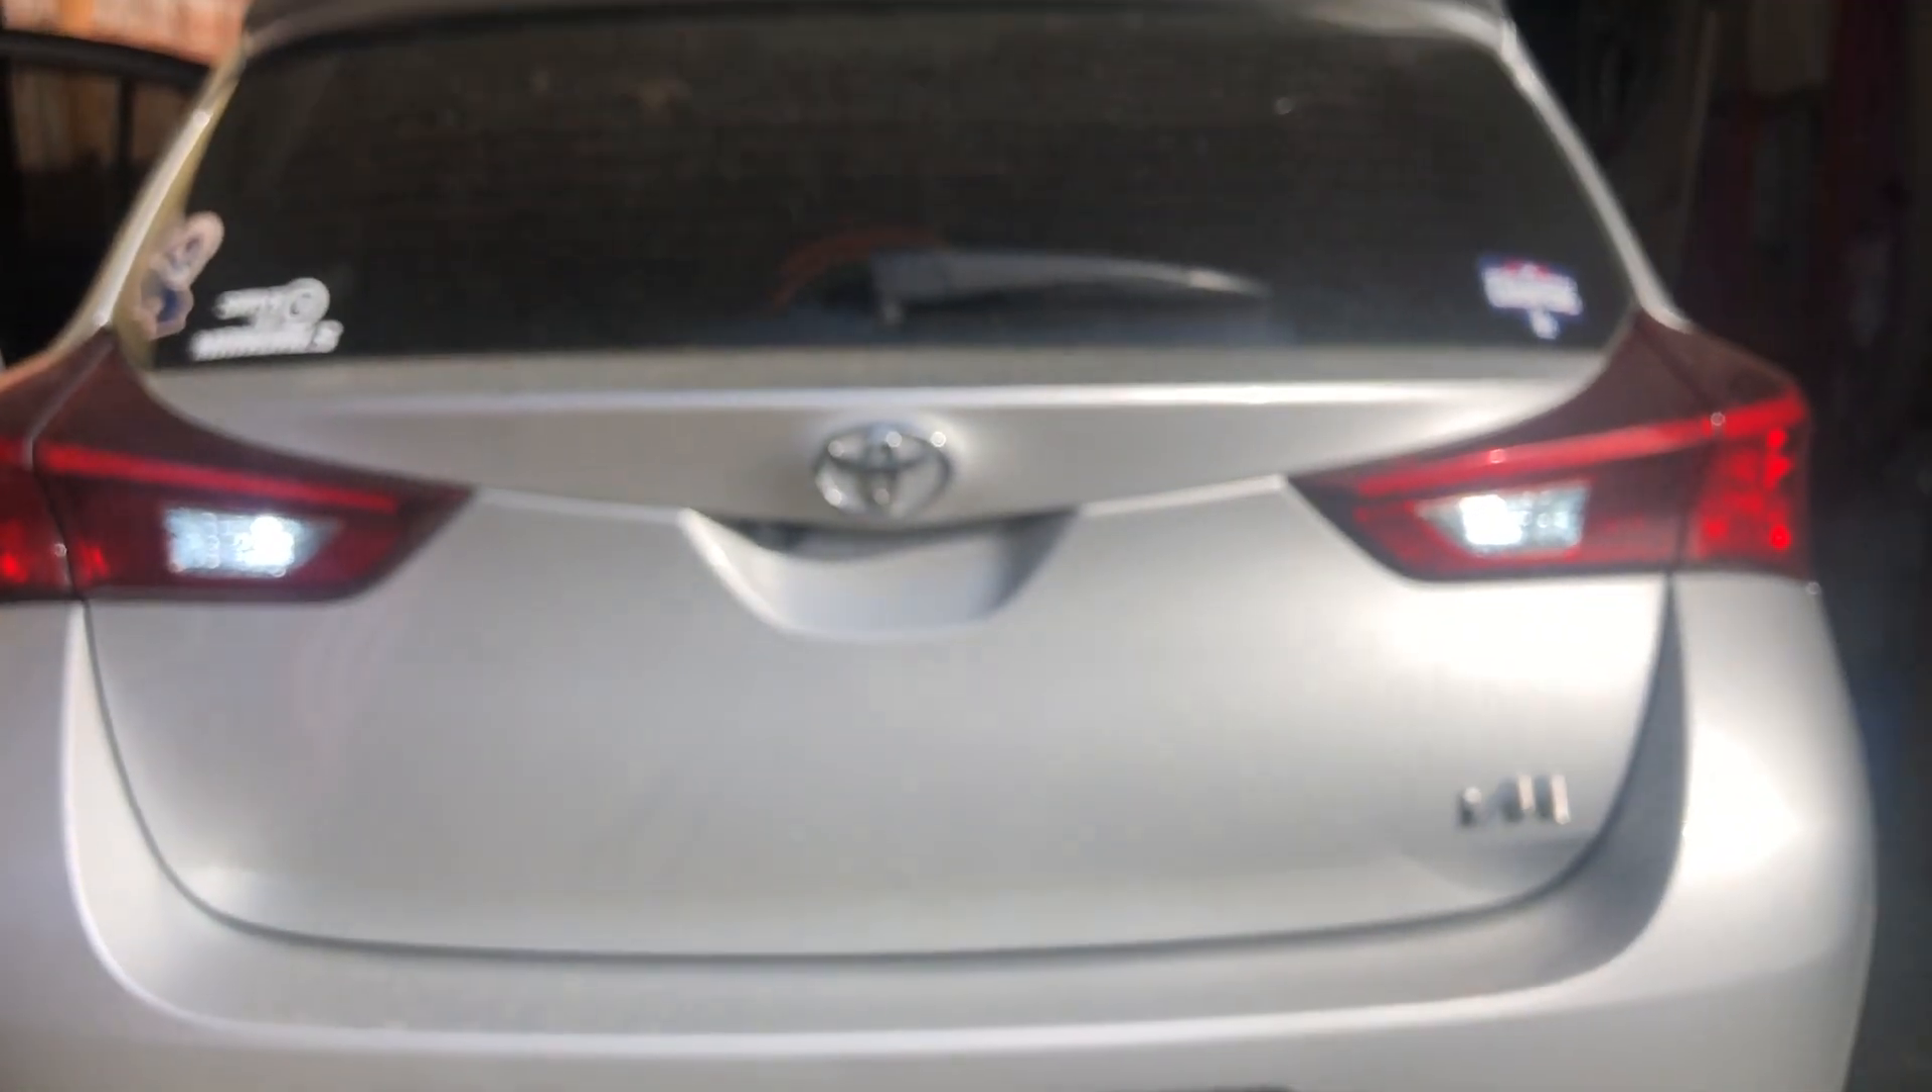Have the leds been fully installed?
Yes.